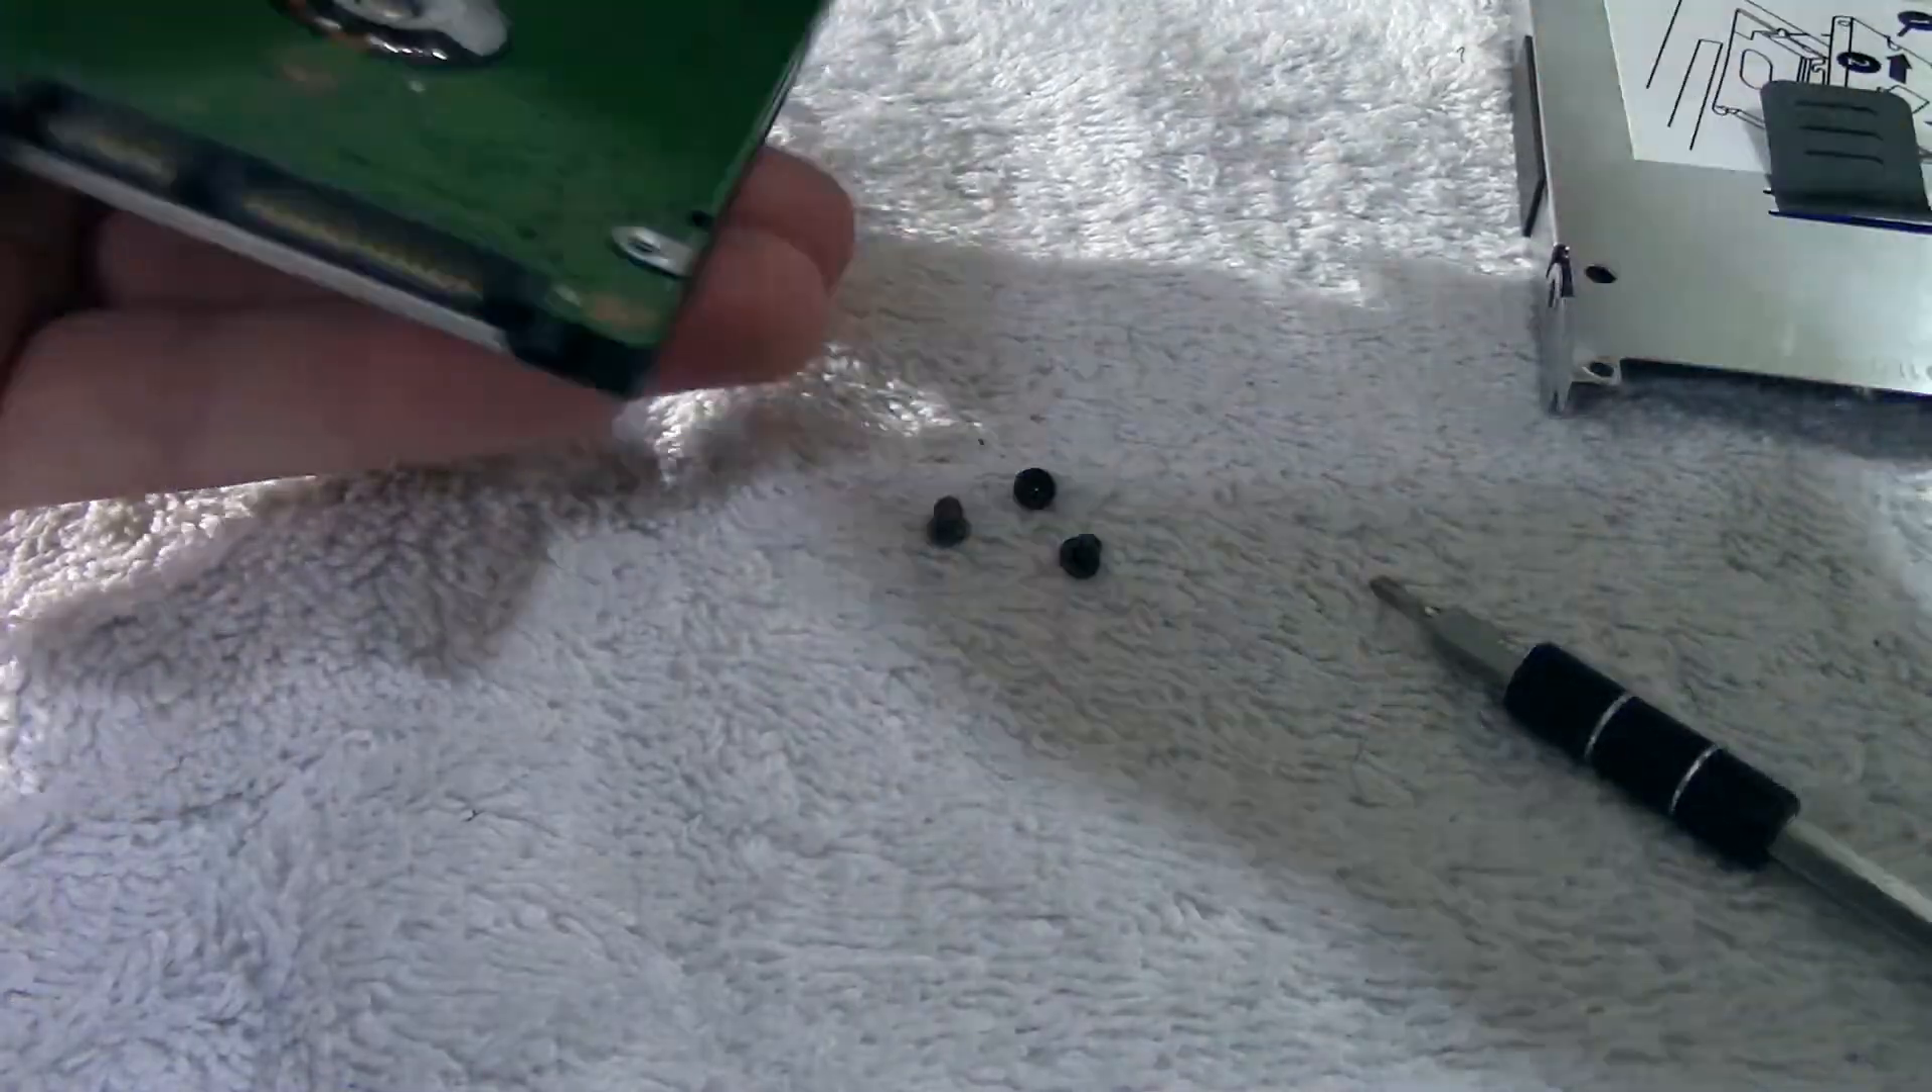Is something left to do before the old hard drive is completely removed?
No.